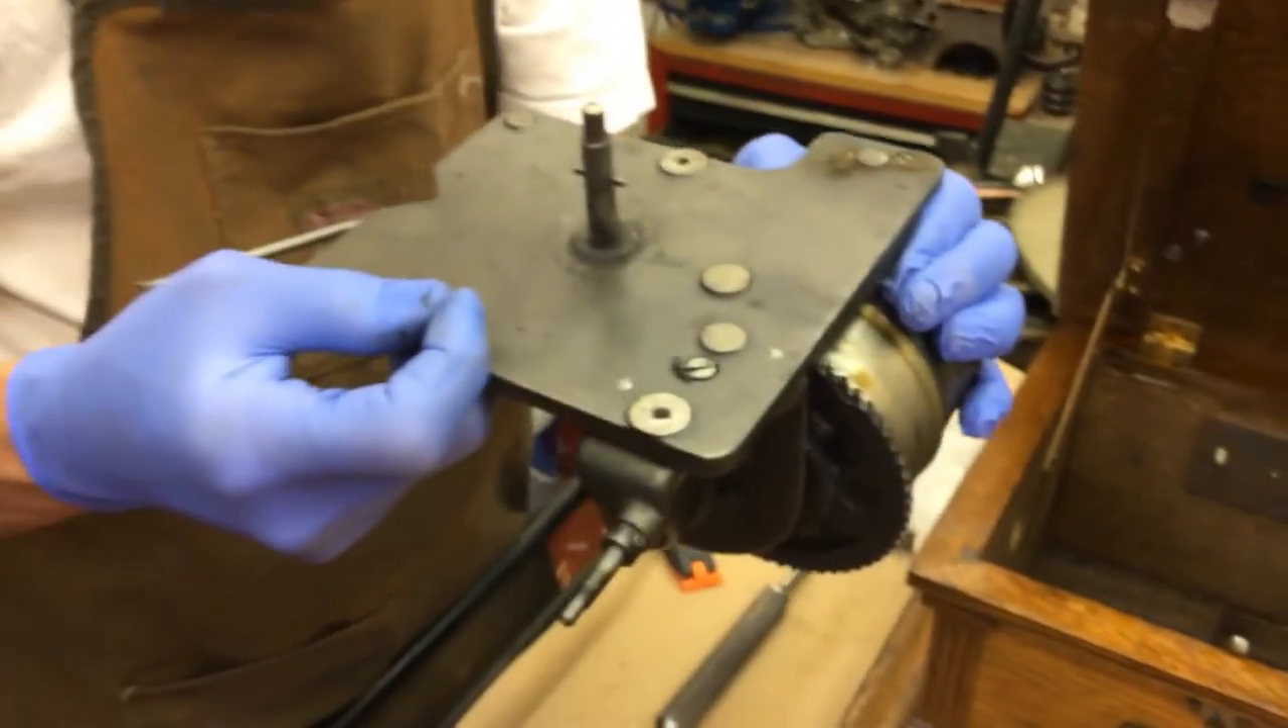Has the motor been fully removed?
Yes.